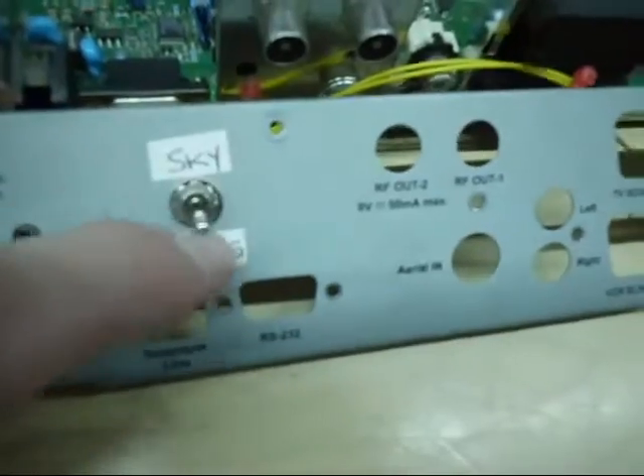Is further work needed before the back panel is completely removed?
No.